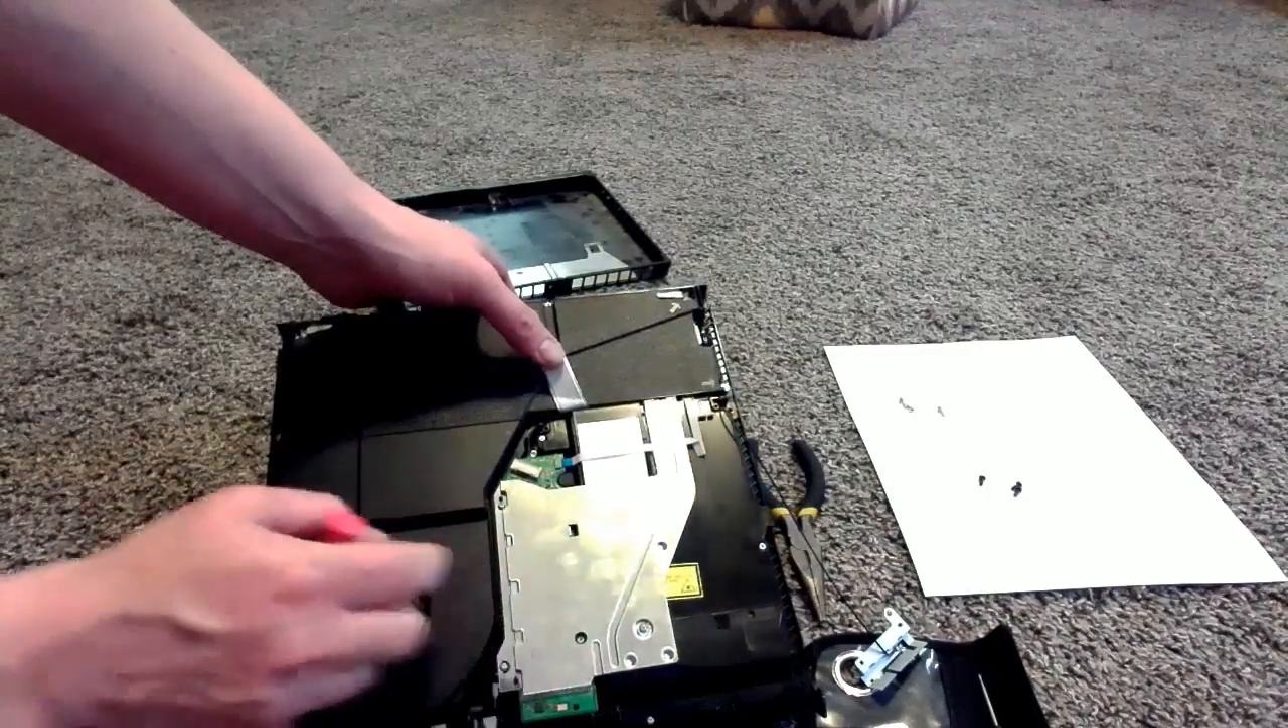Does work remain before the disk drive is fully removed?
Yes.